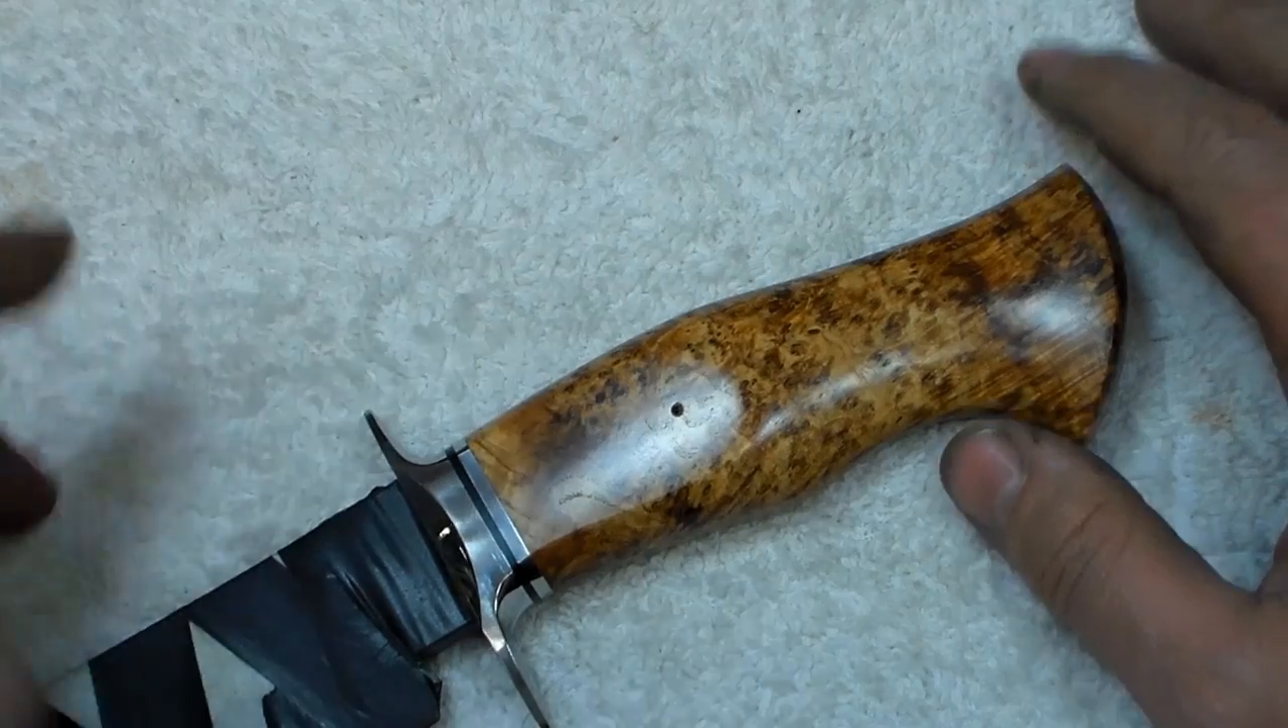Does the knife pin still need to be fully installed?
Yes.